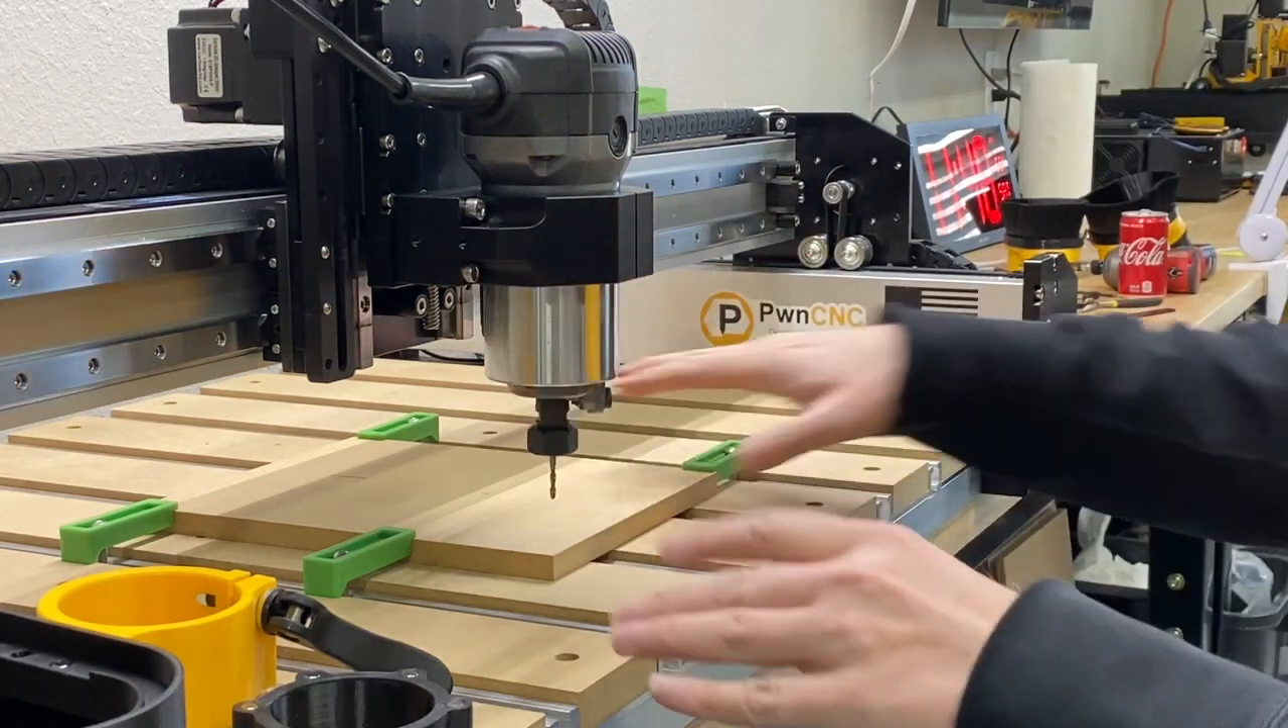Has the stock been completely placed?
Yes.